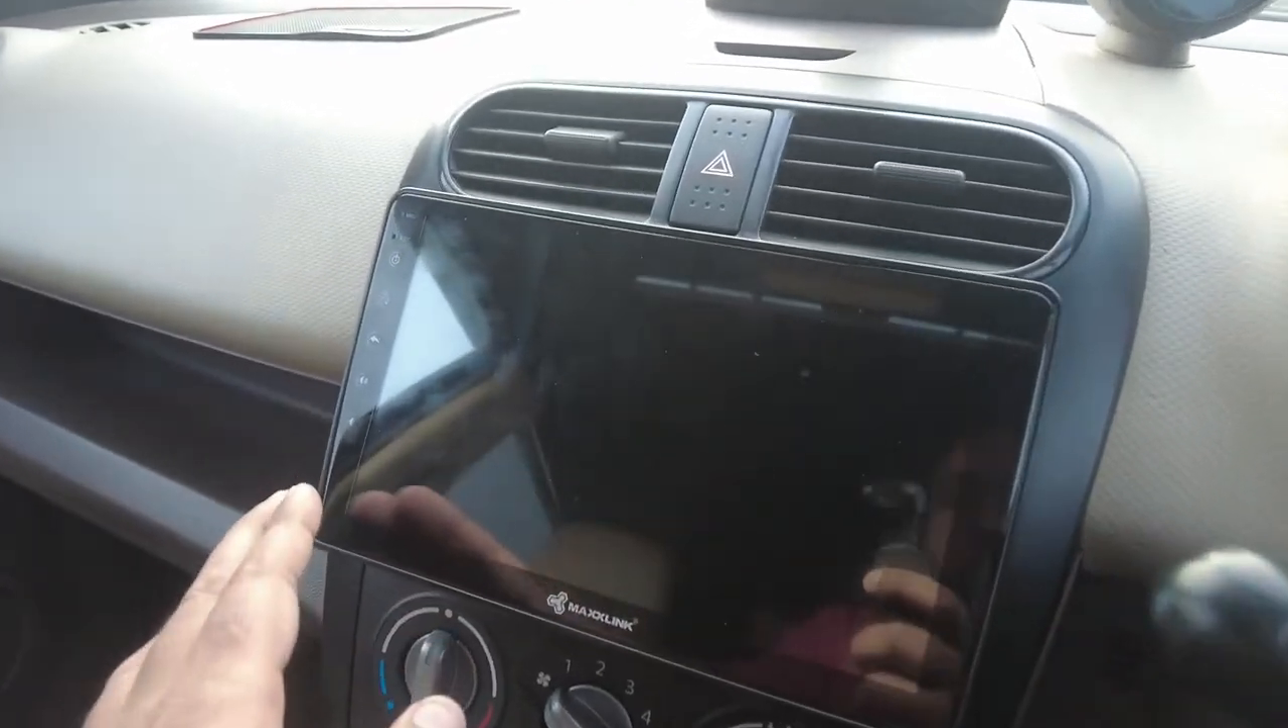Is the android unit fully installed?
Yes.